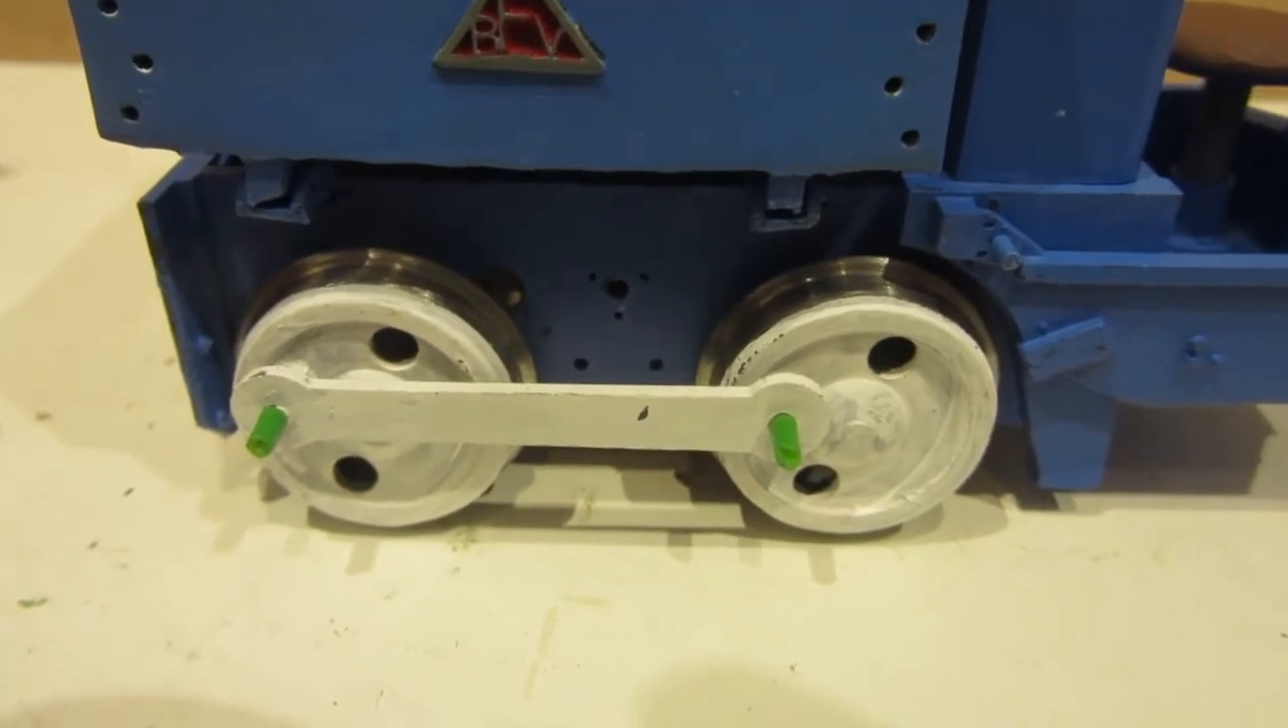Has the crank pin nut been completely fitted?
No.